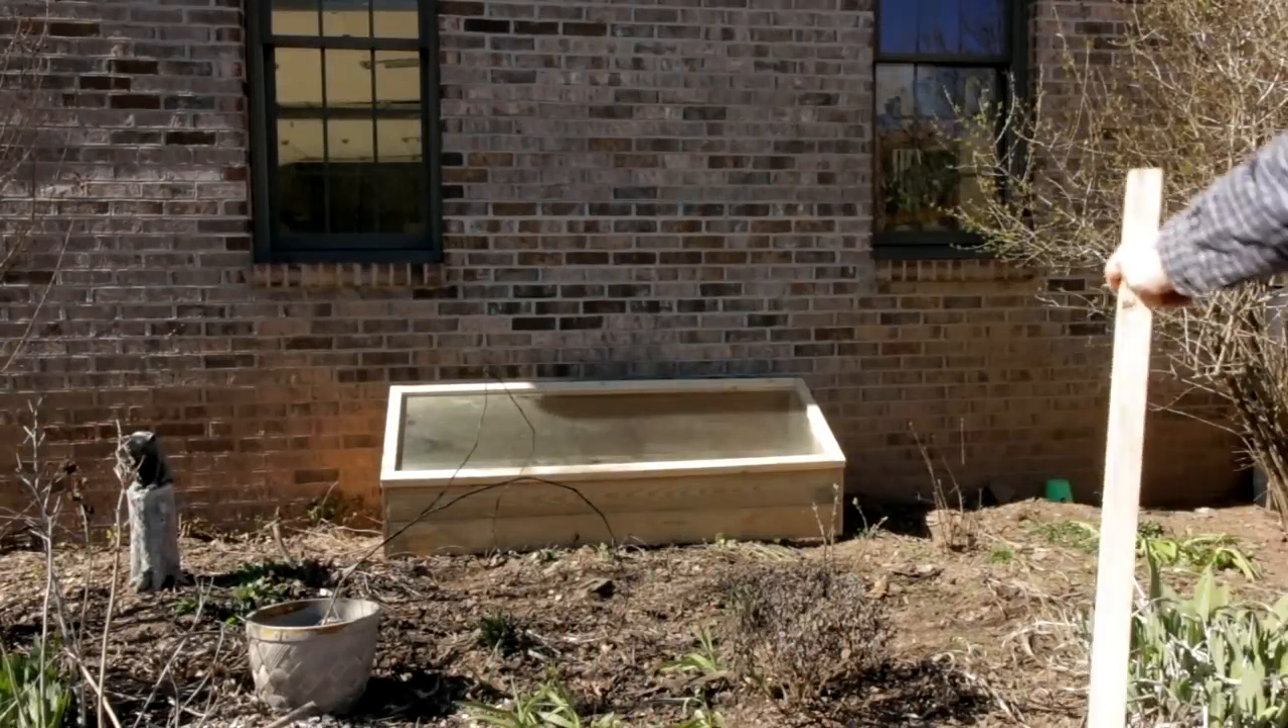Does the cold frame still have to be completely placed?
No.